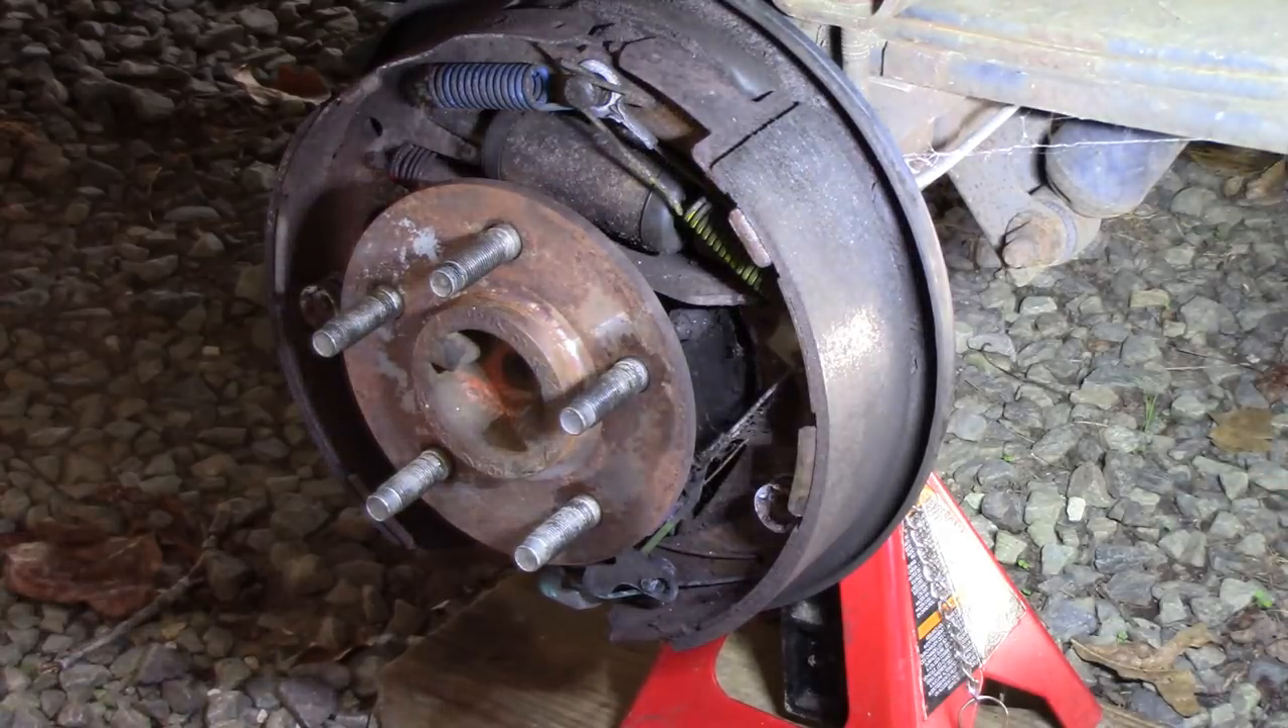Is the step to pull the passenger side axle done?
No.